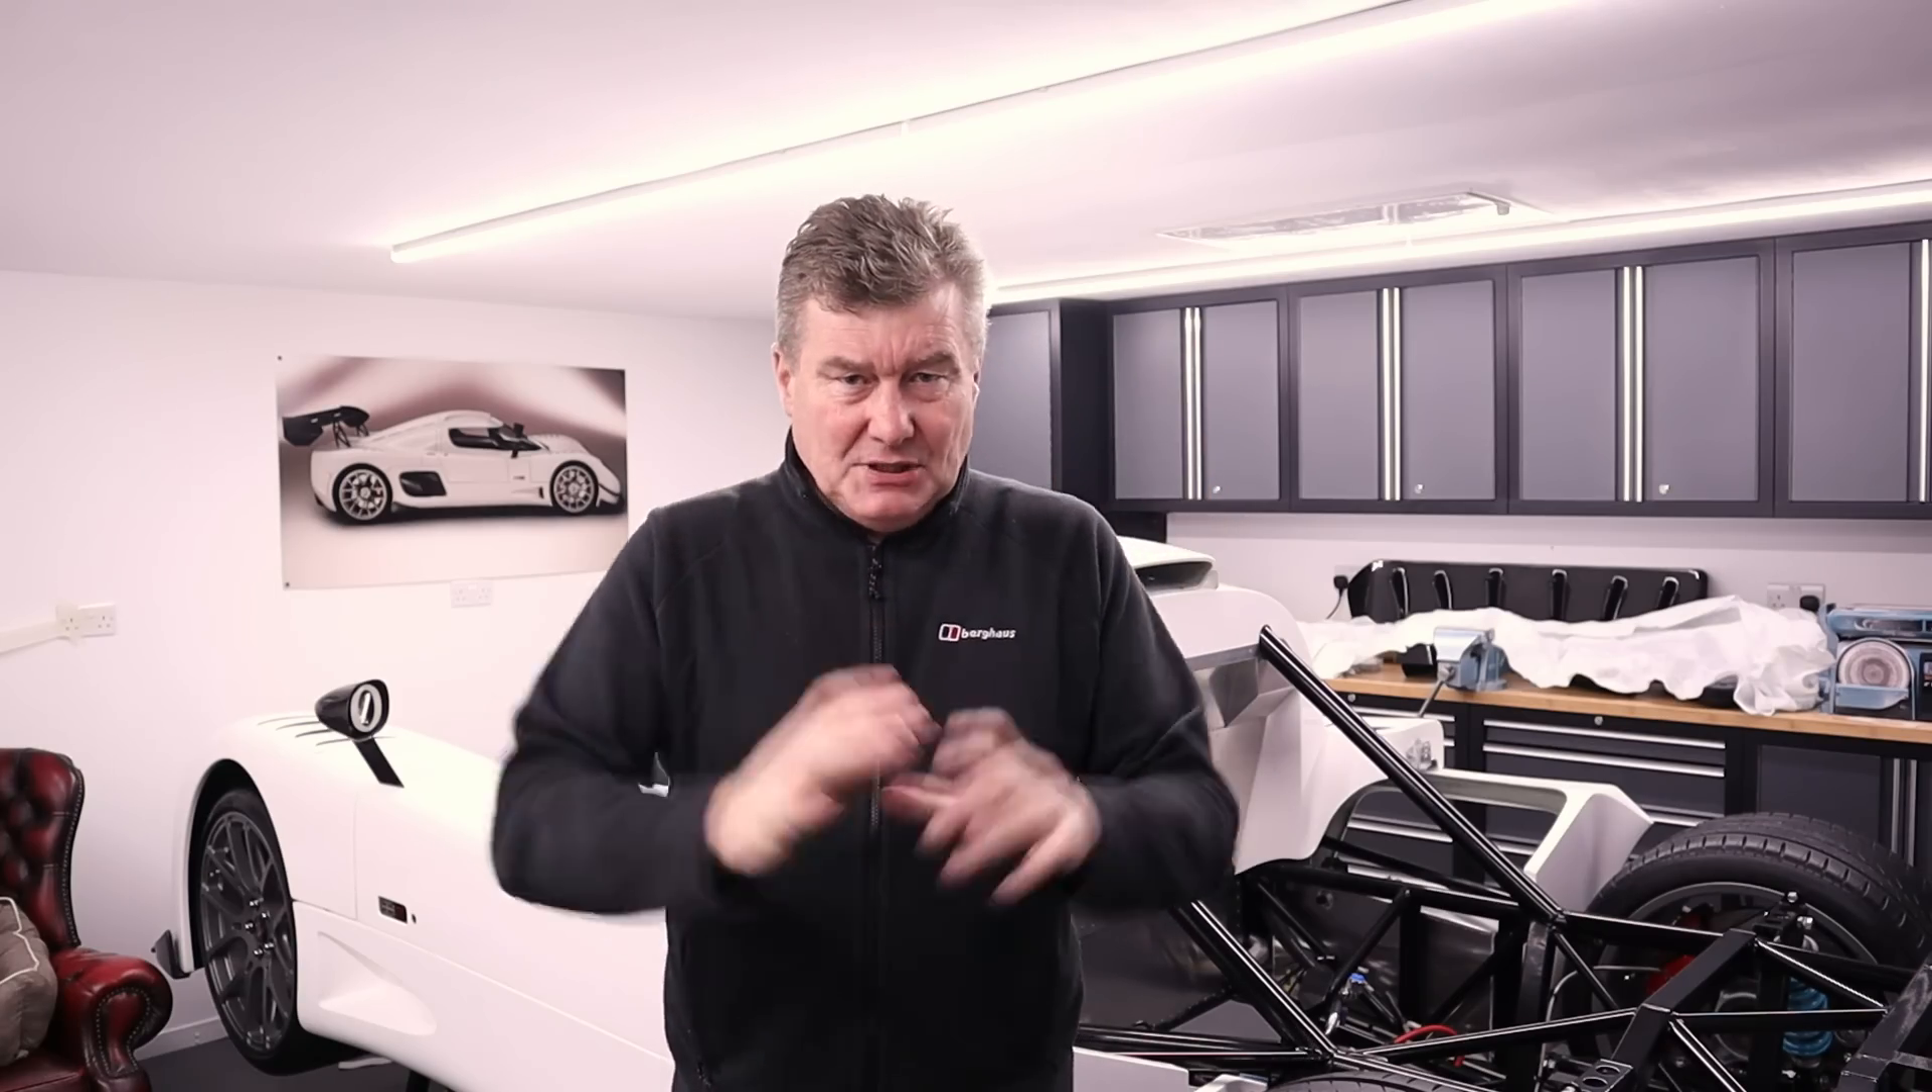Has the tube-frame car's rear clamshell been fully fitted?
No.